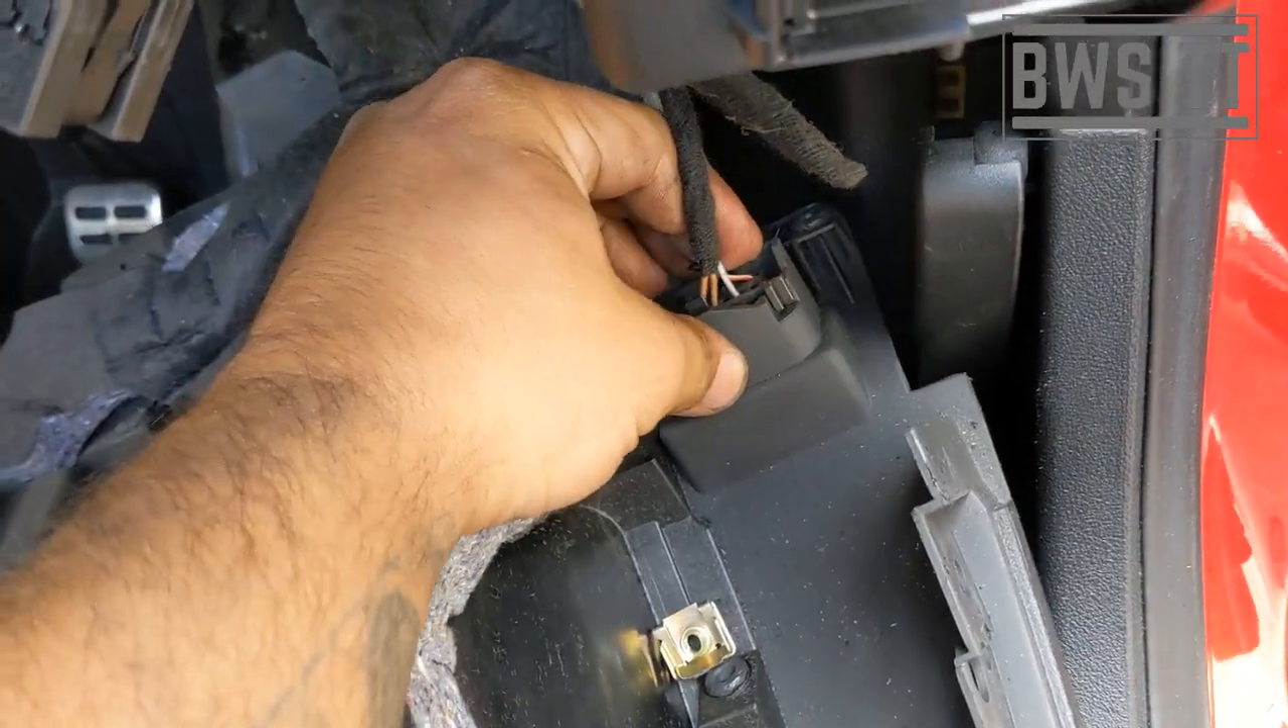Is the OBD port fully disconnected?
No.